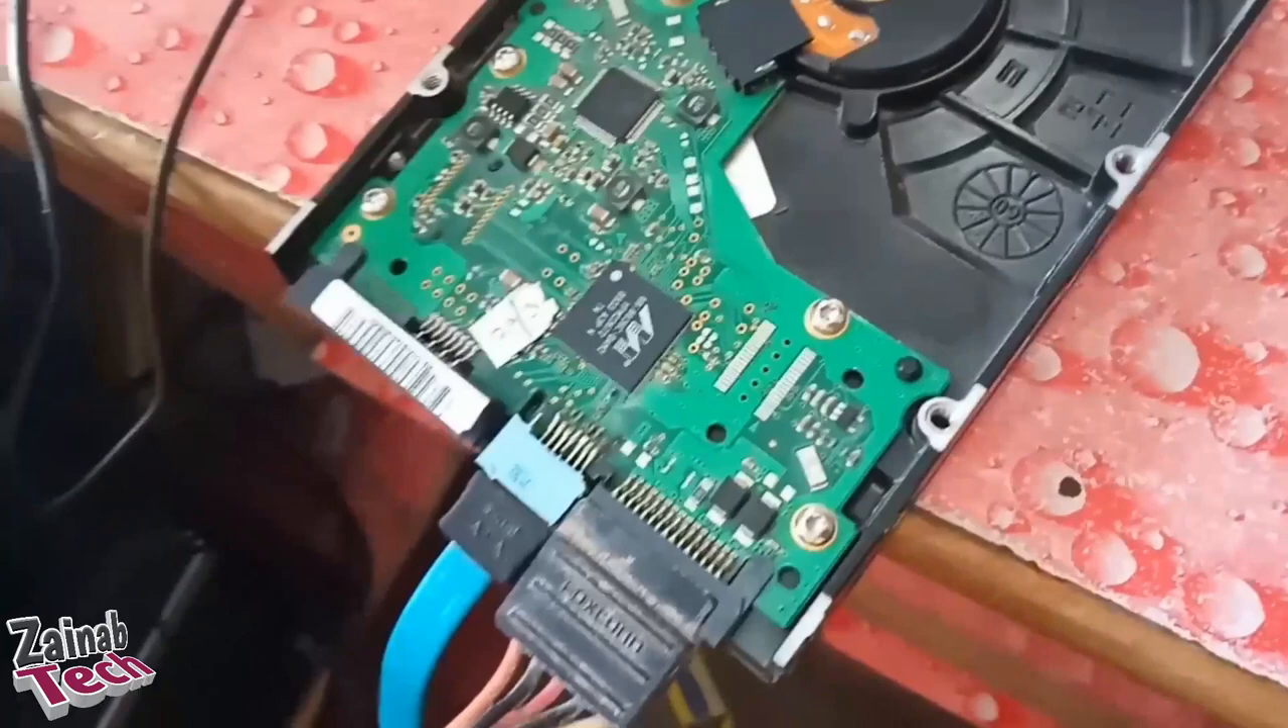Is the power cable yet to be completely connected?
No.